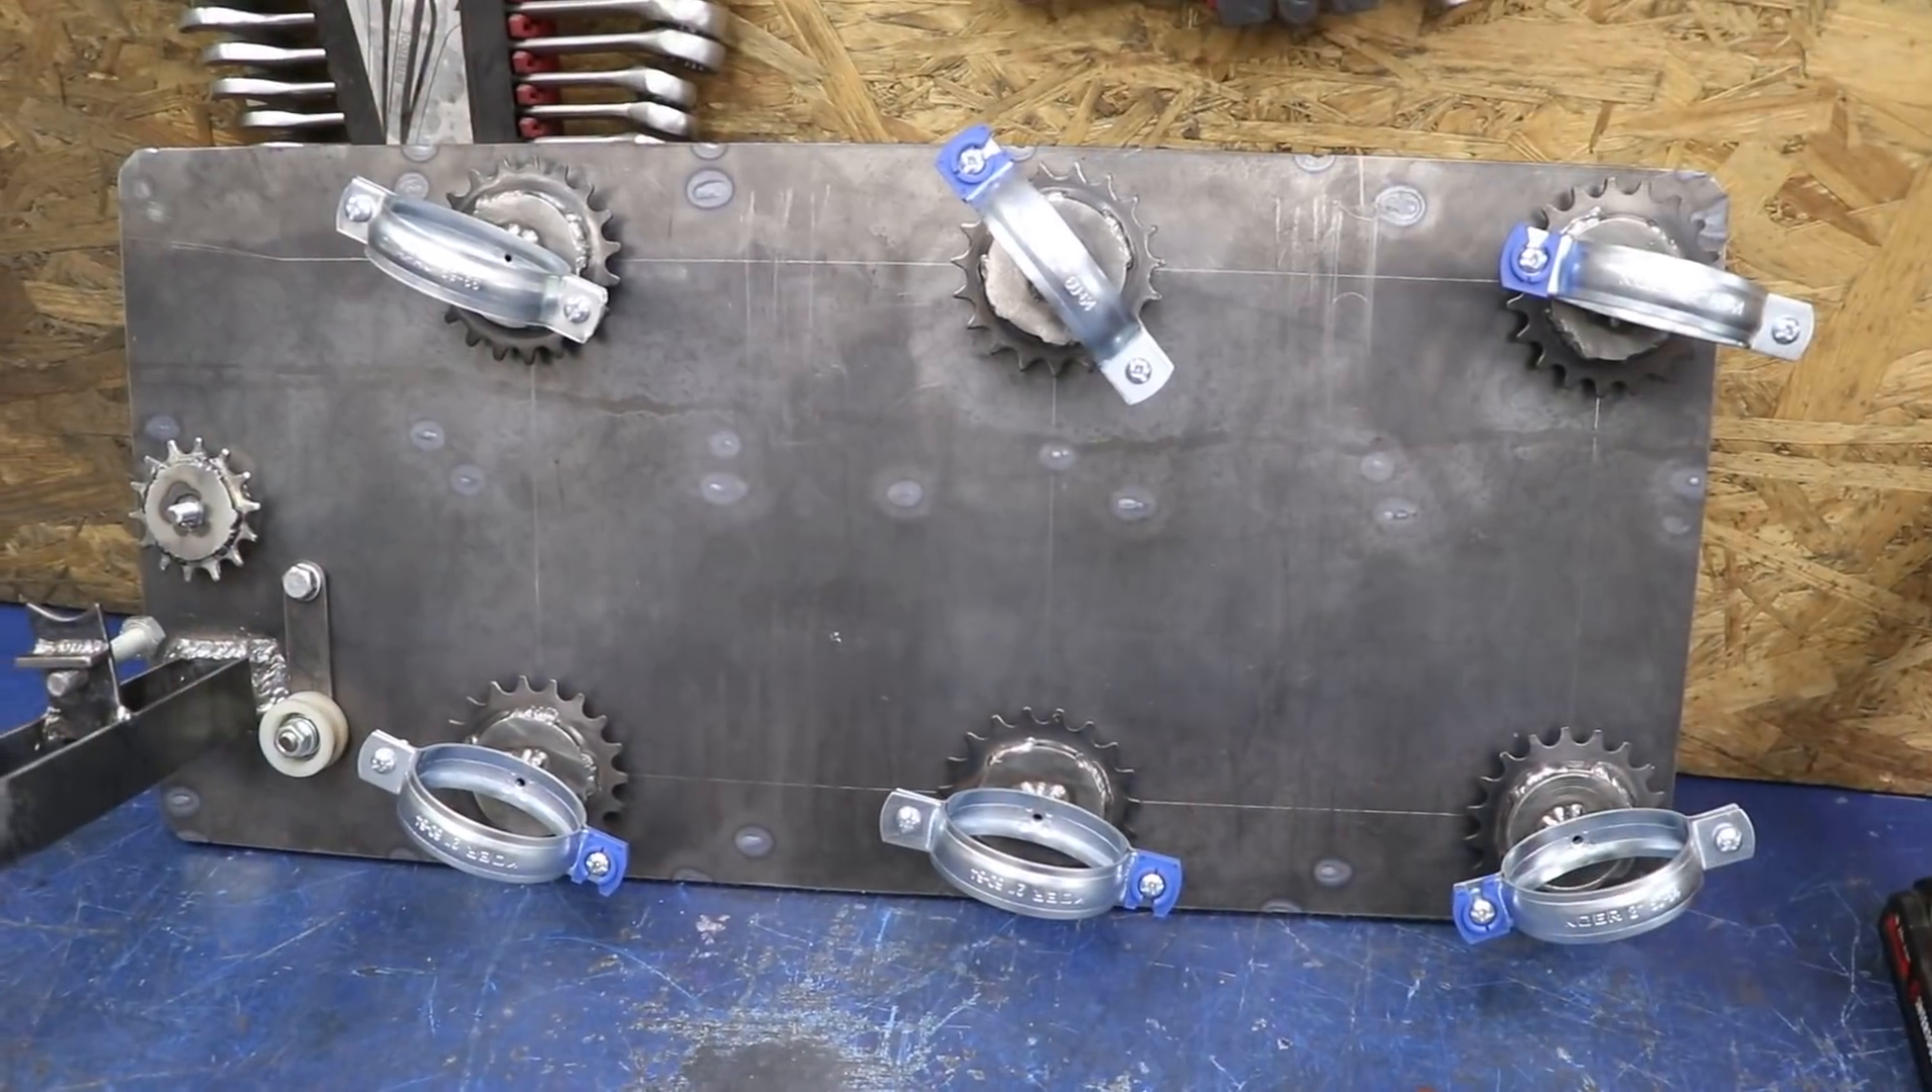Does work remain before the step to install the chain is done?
Yes.